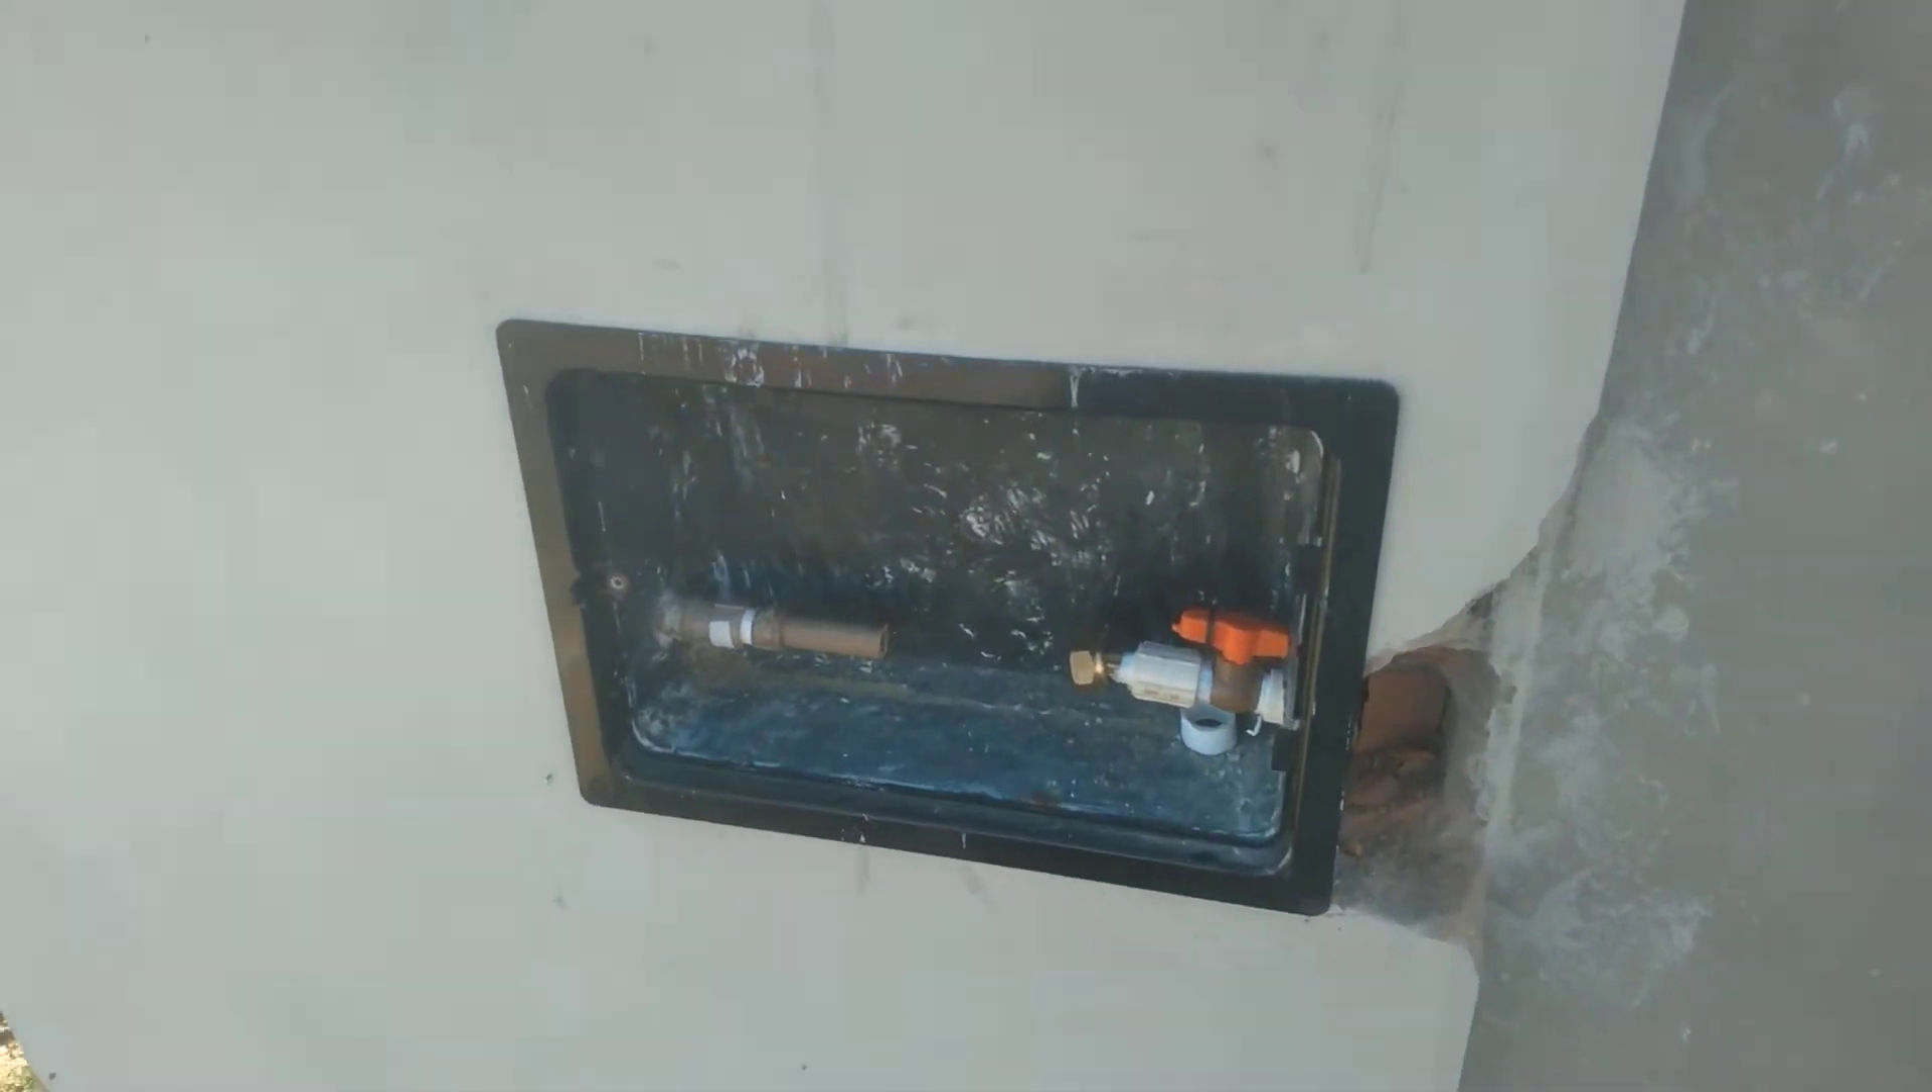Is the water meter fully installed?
No.